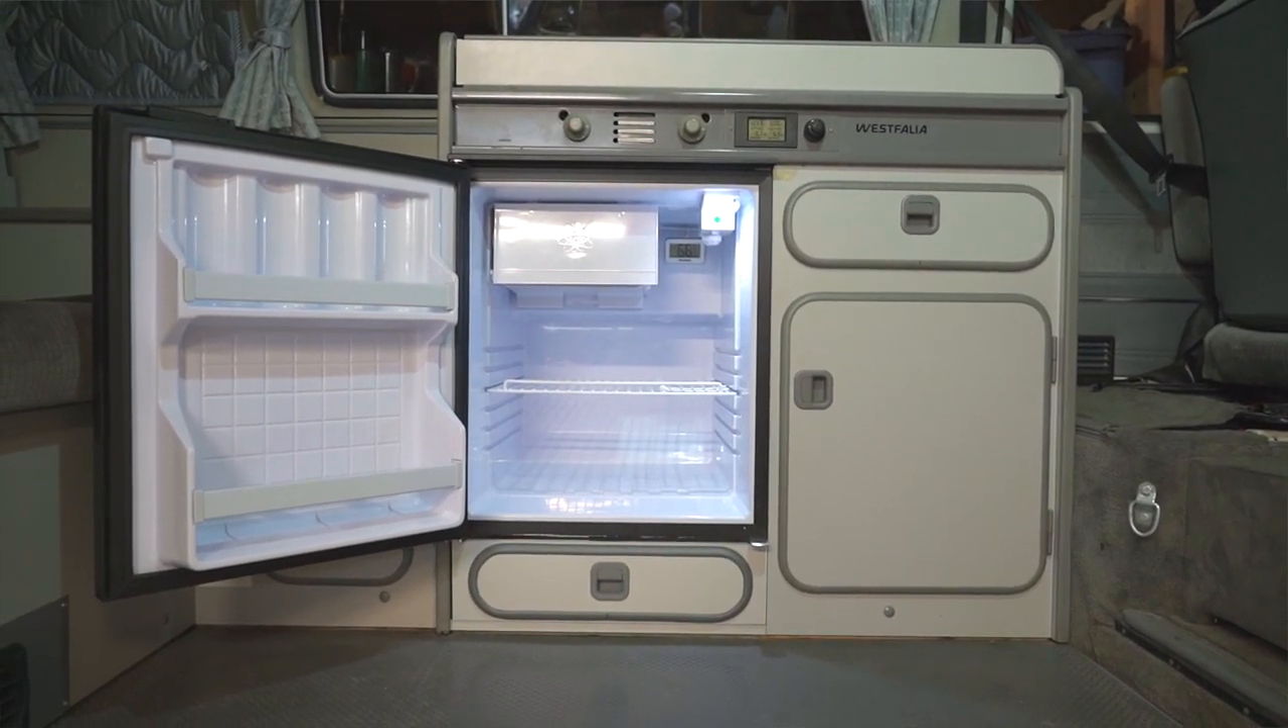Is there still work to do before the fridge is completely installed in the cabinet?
No.